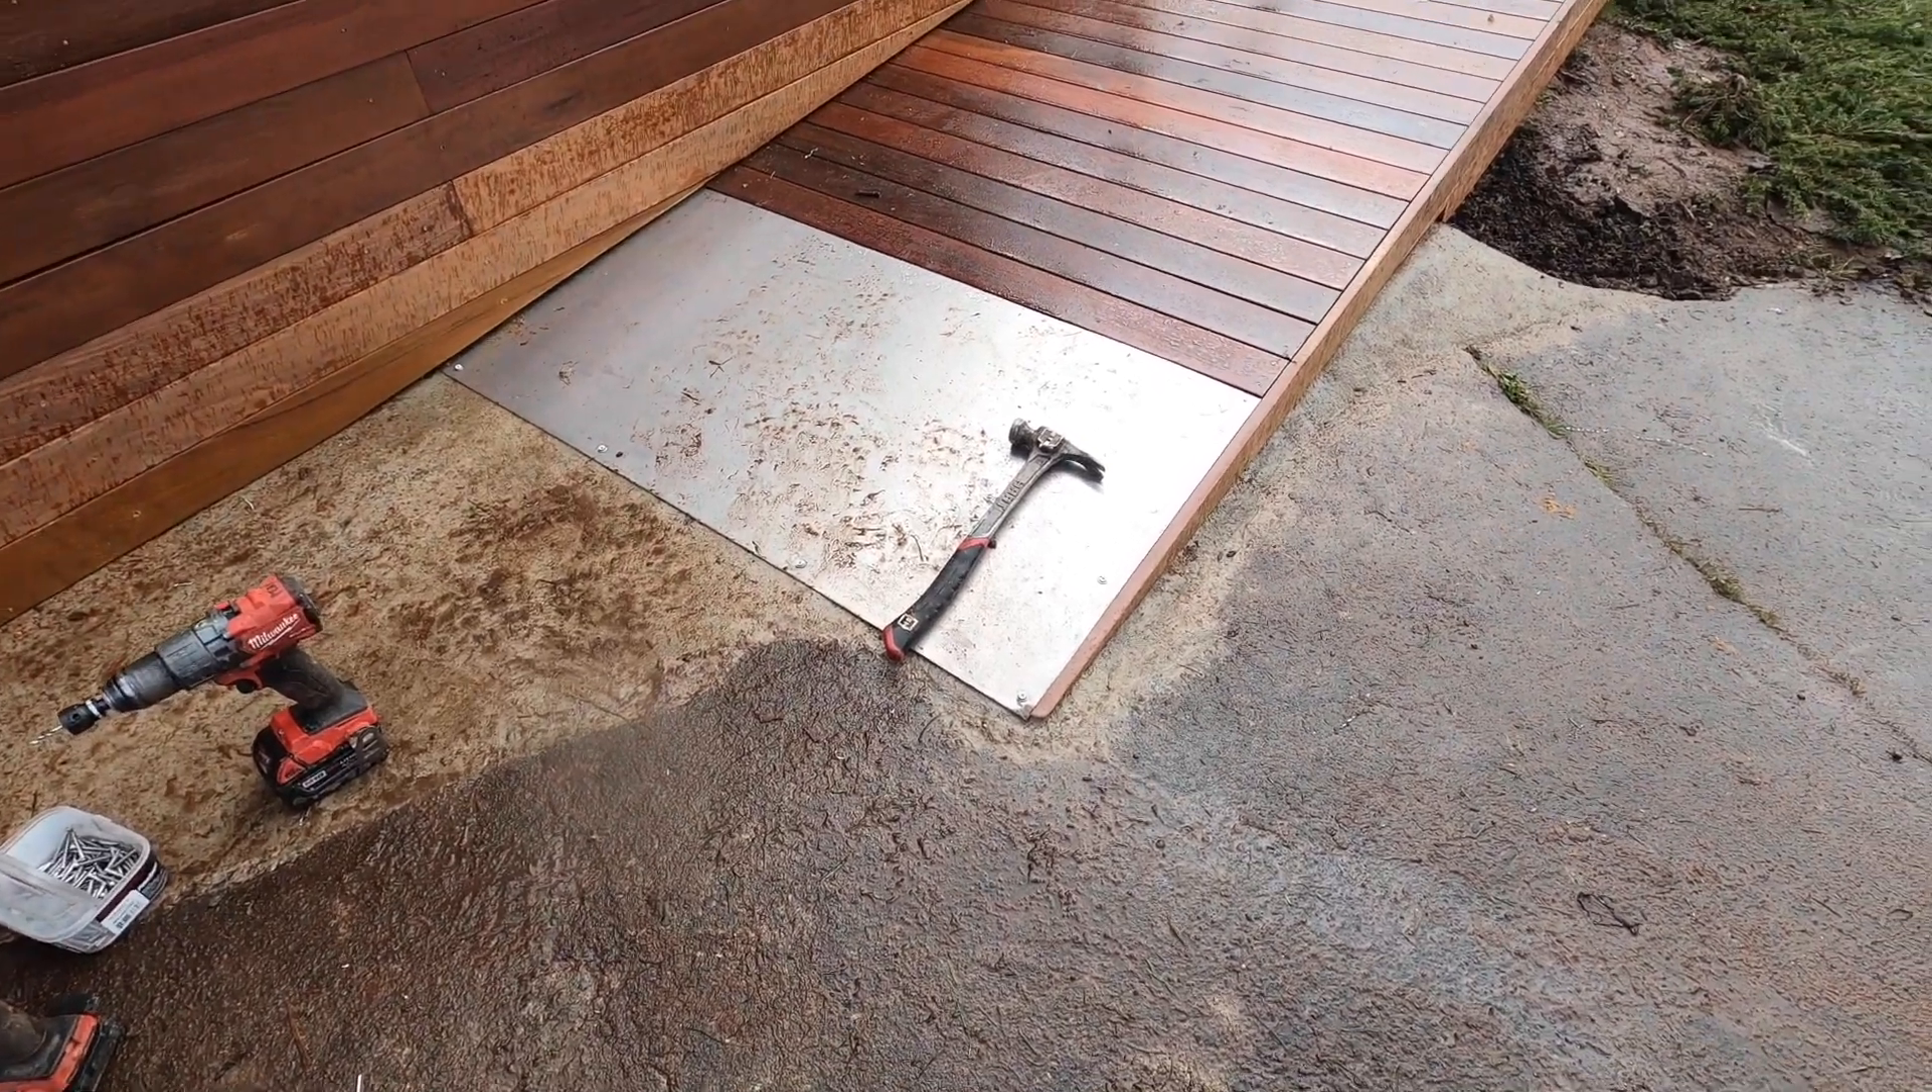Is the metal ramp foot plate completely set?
Yes.